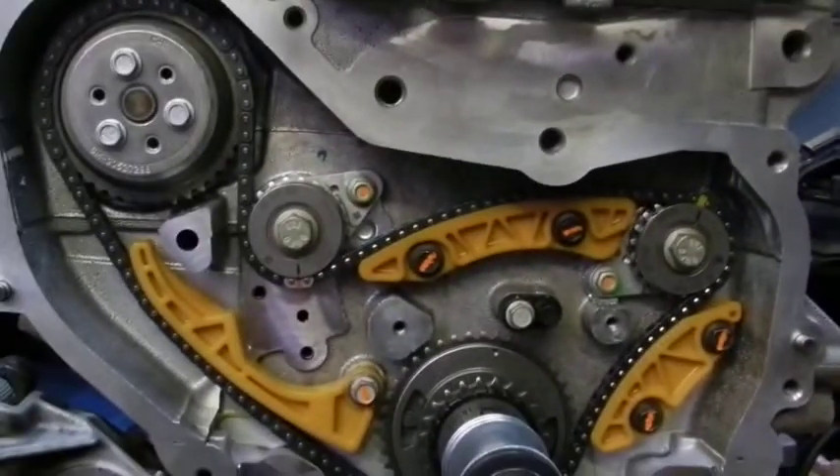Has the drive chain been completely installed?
Yes.